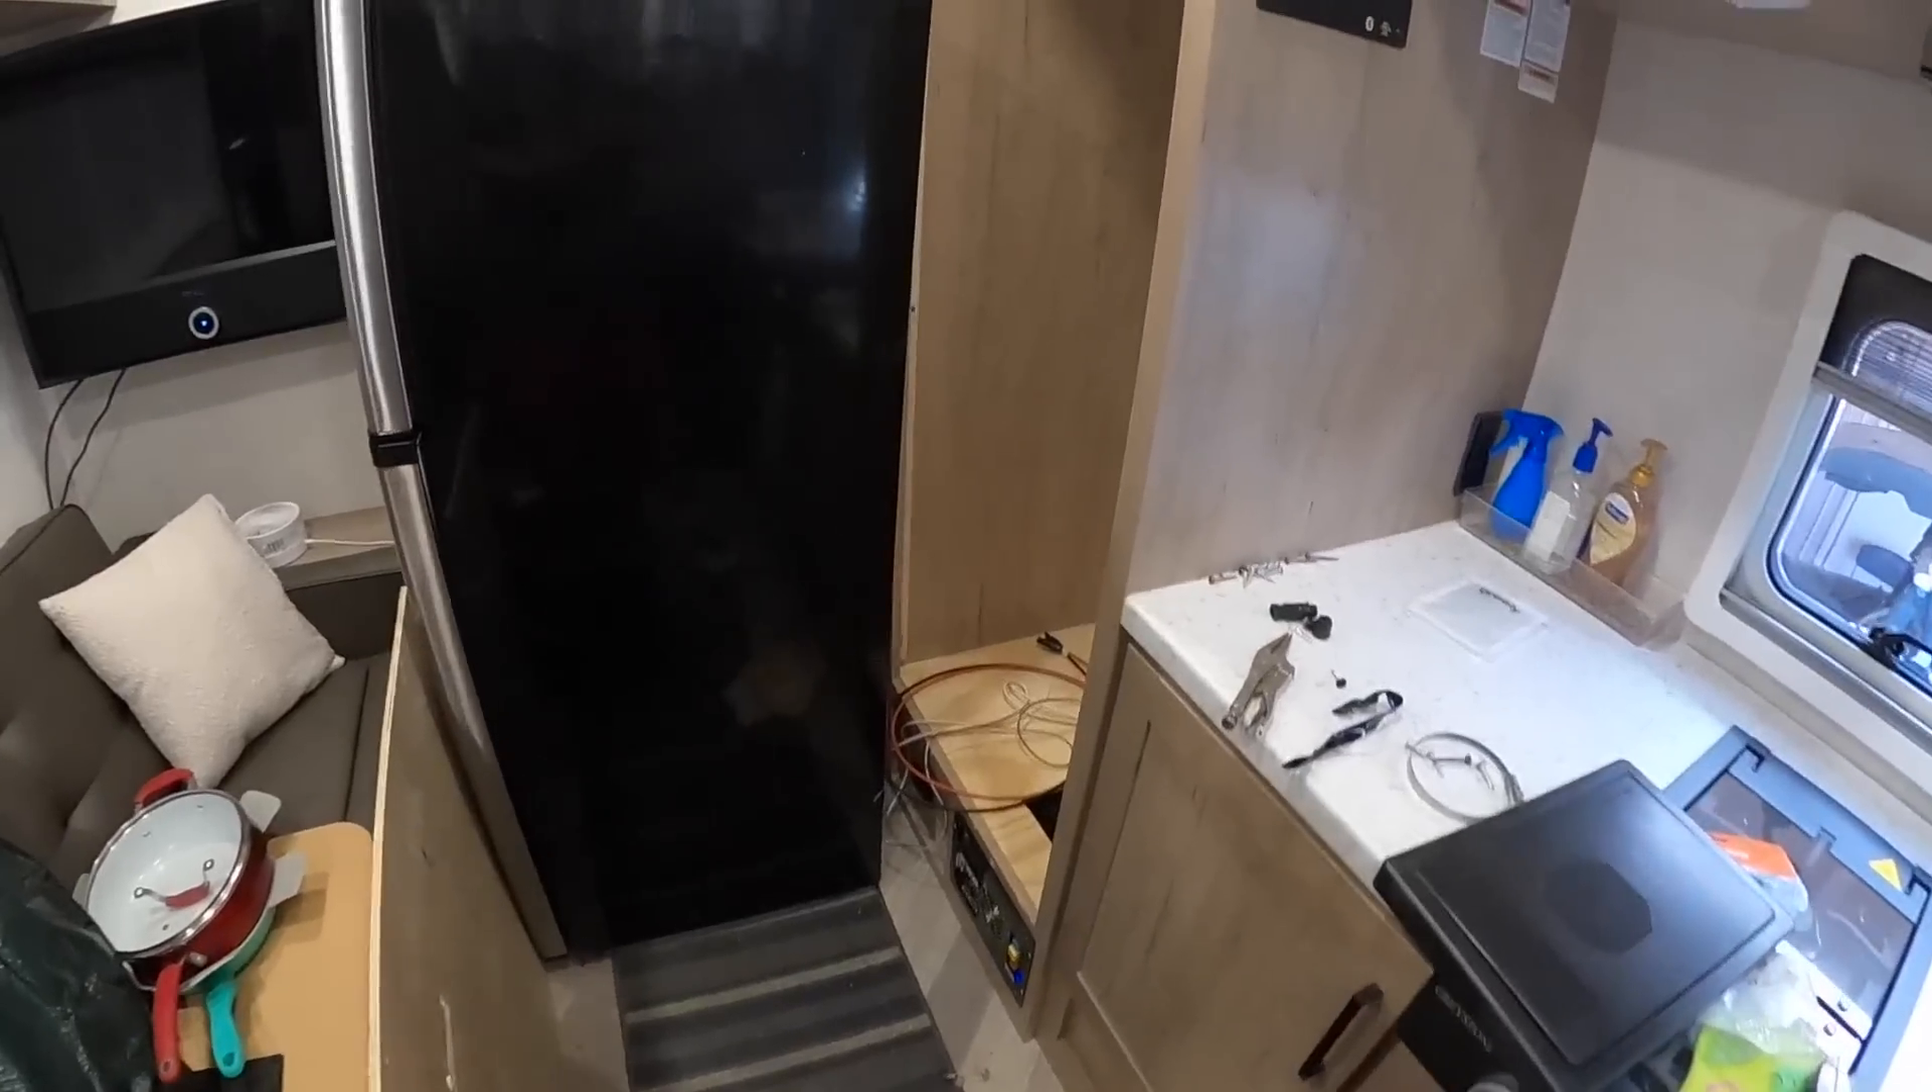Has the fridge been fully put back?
No.